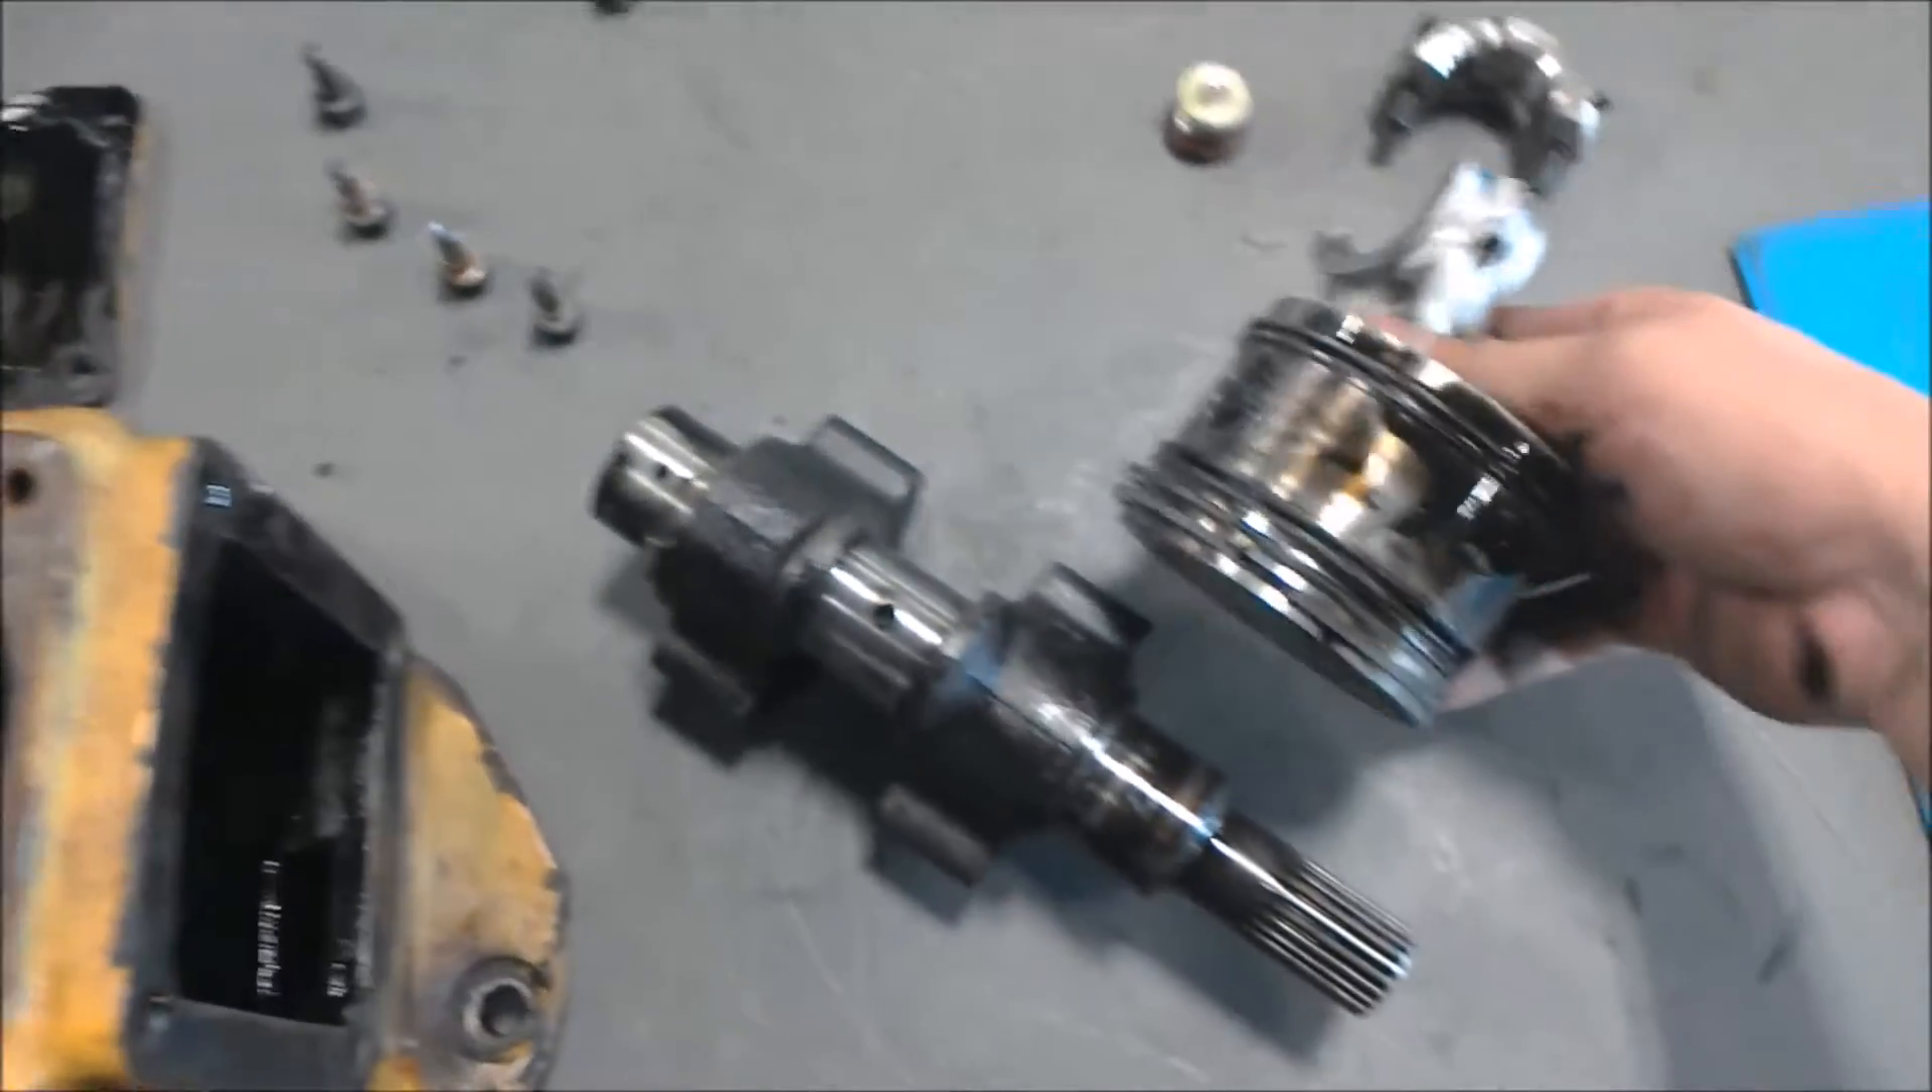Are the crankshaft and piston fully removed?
Yes.